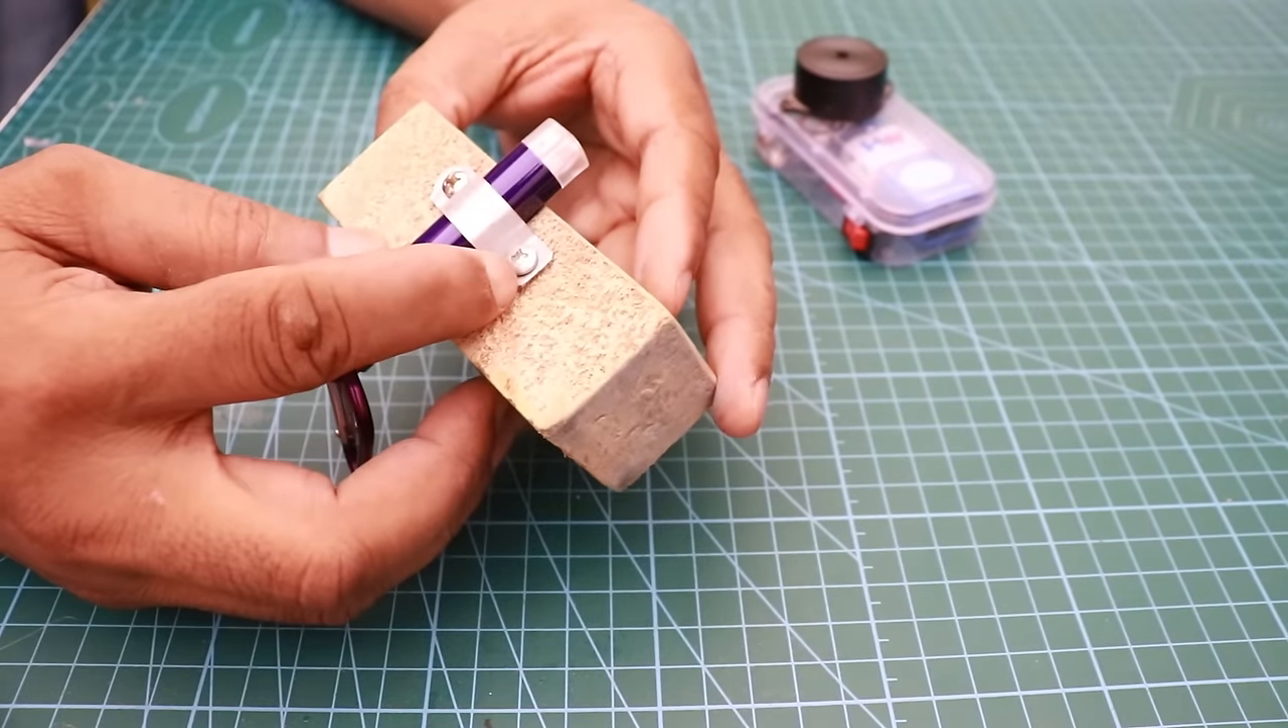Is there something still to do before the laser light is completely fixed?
No.